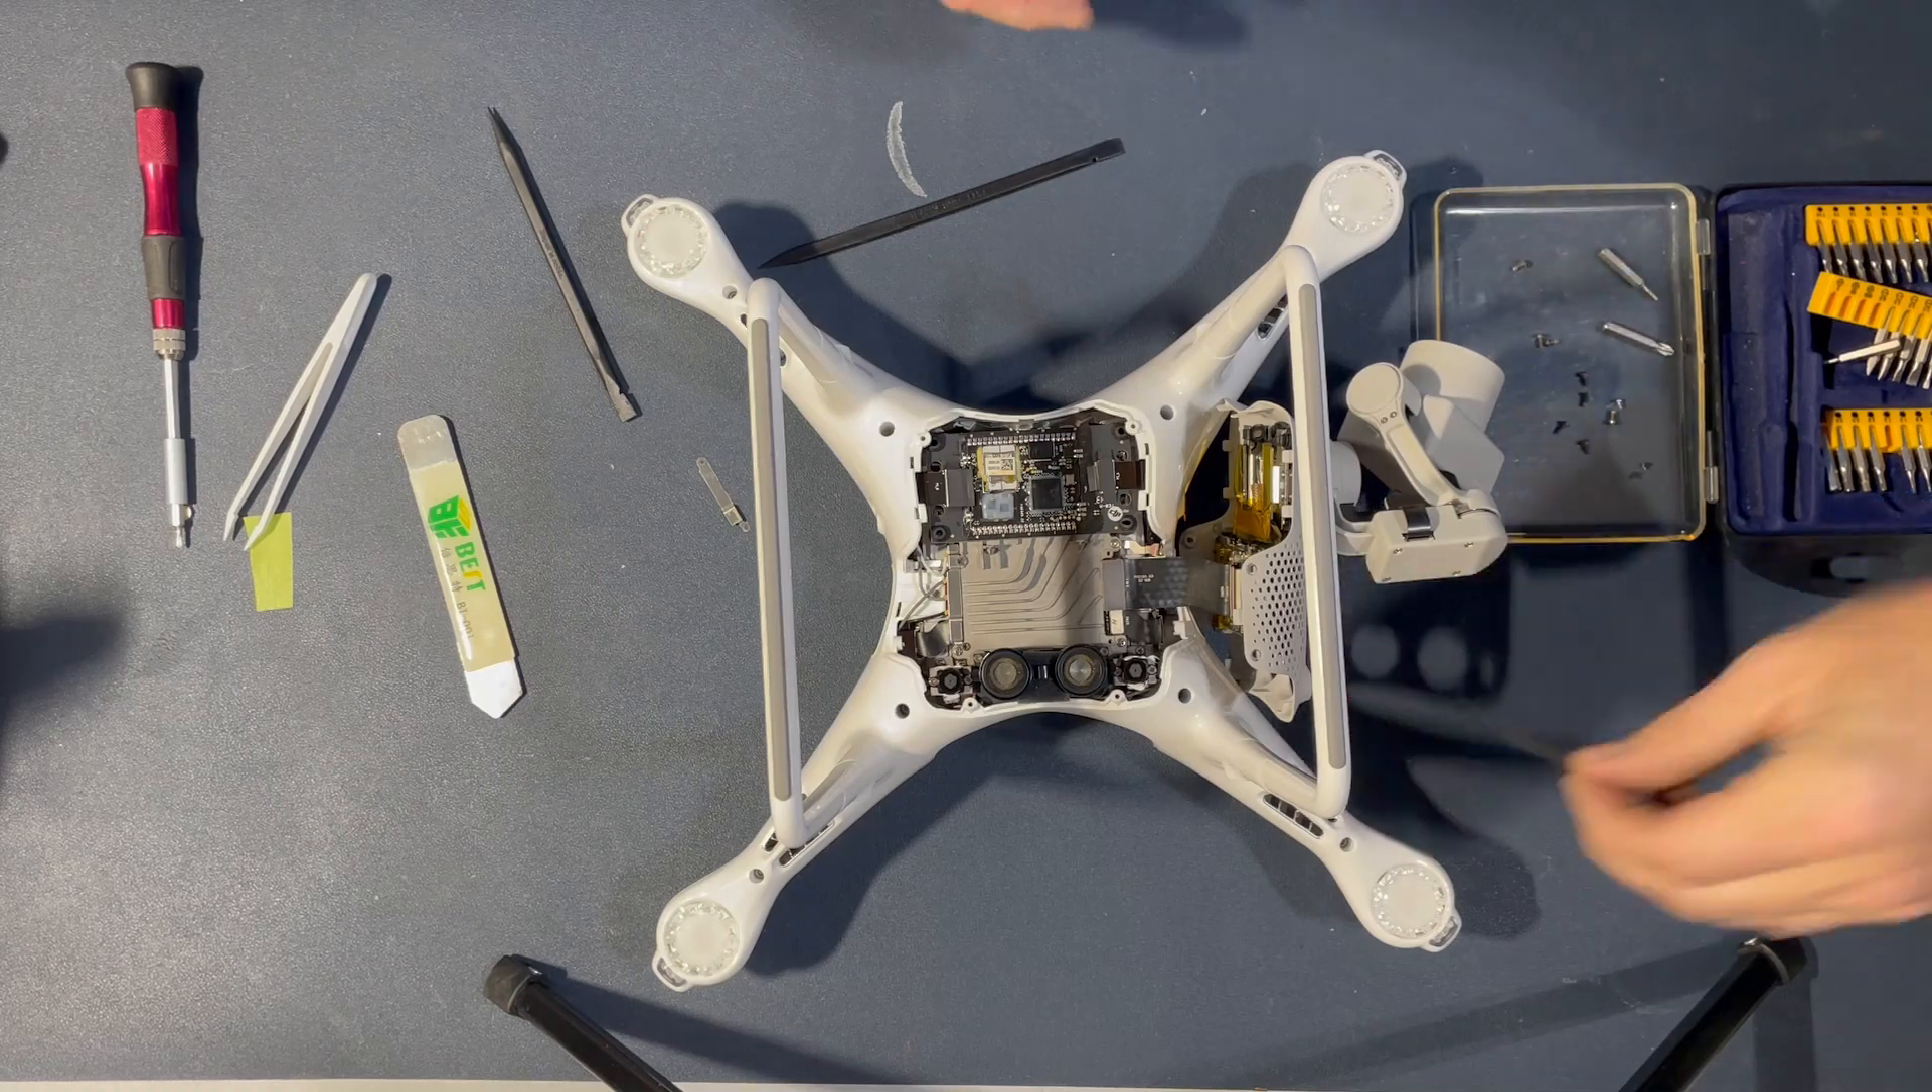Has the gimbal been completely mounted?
No.